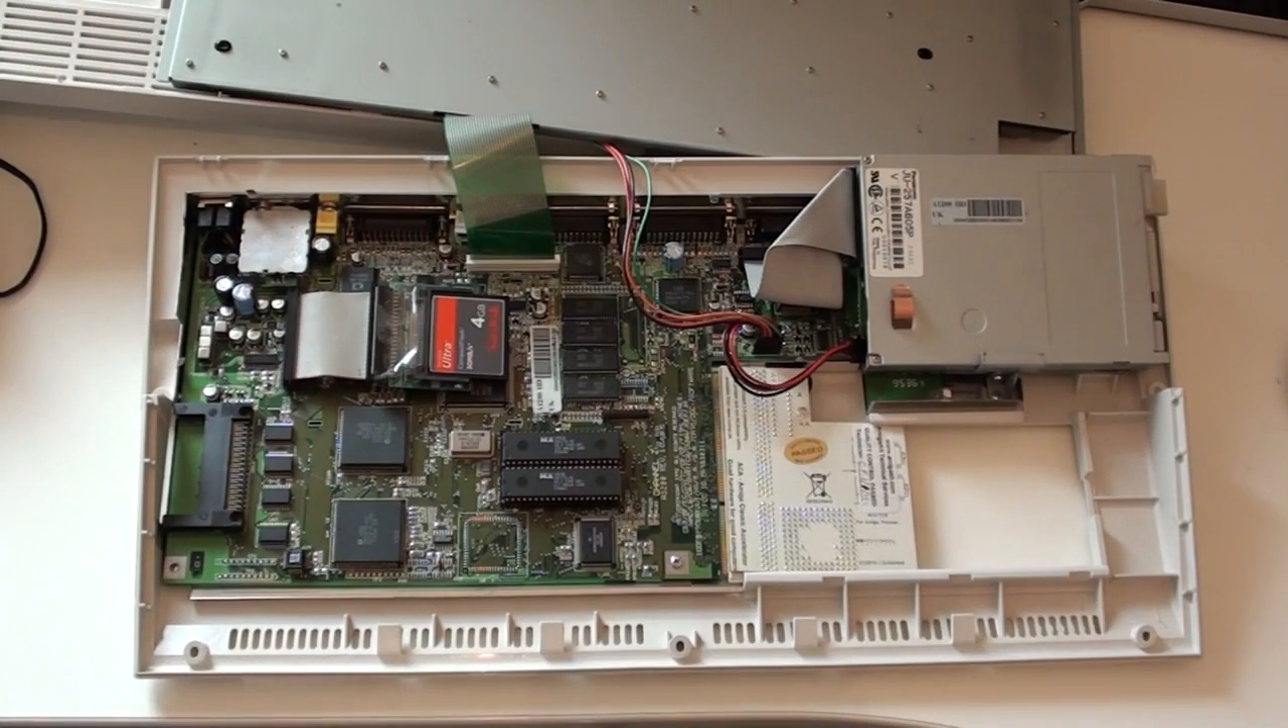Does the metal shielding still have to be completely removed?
No.